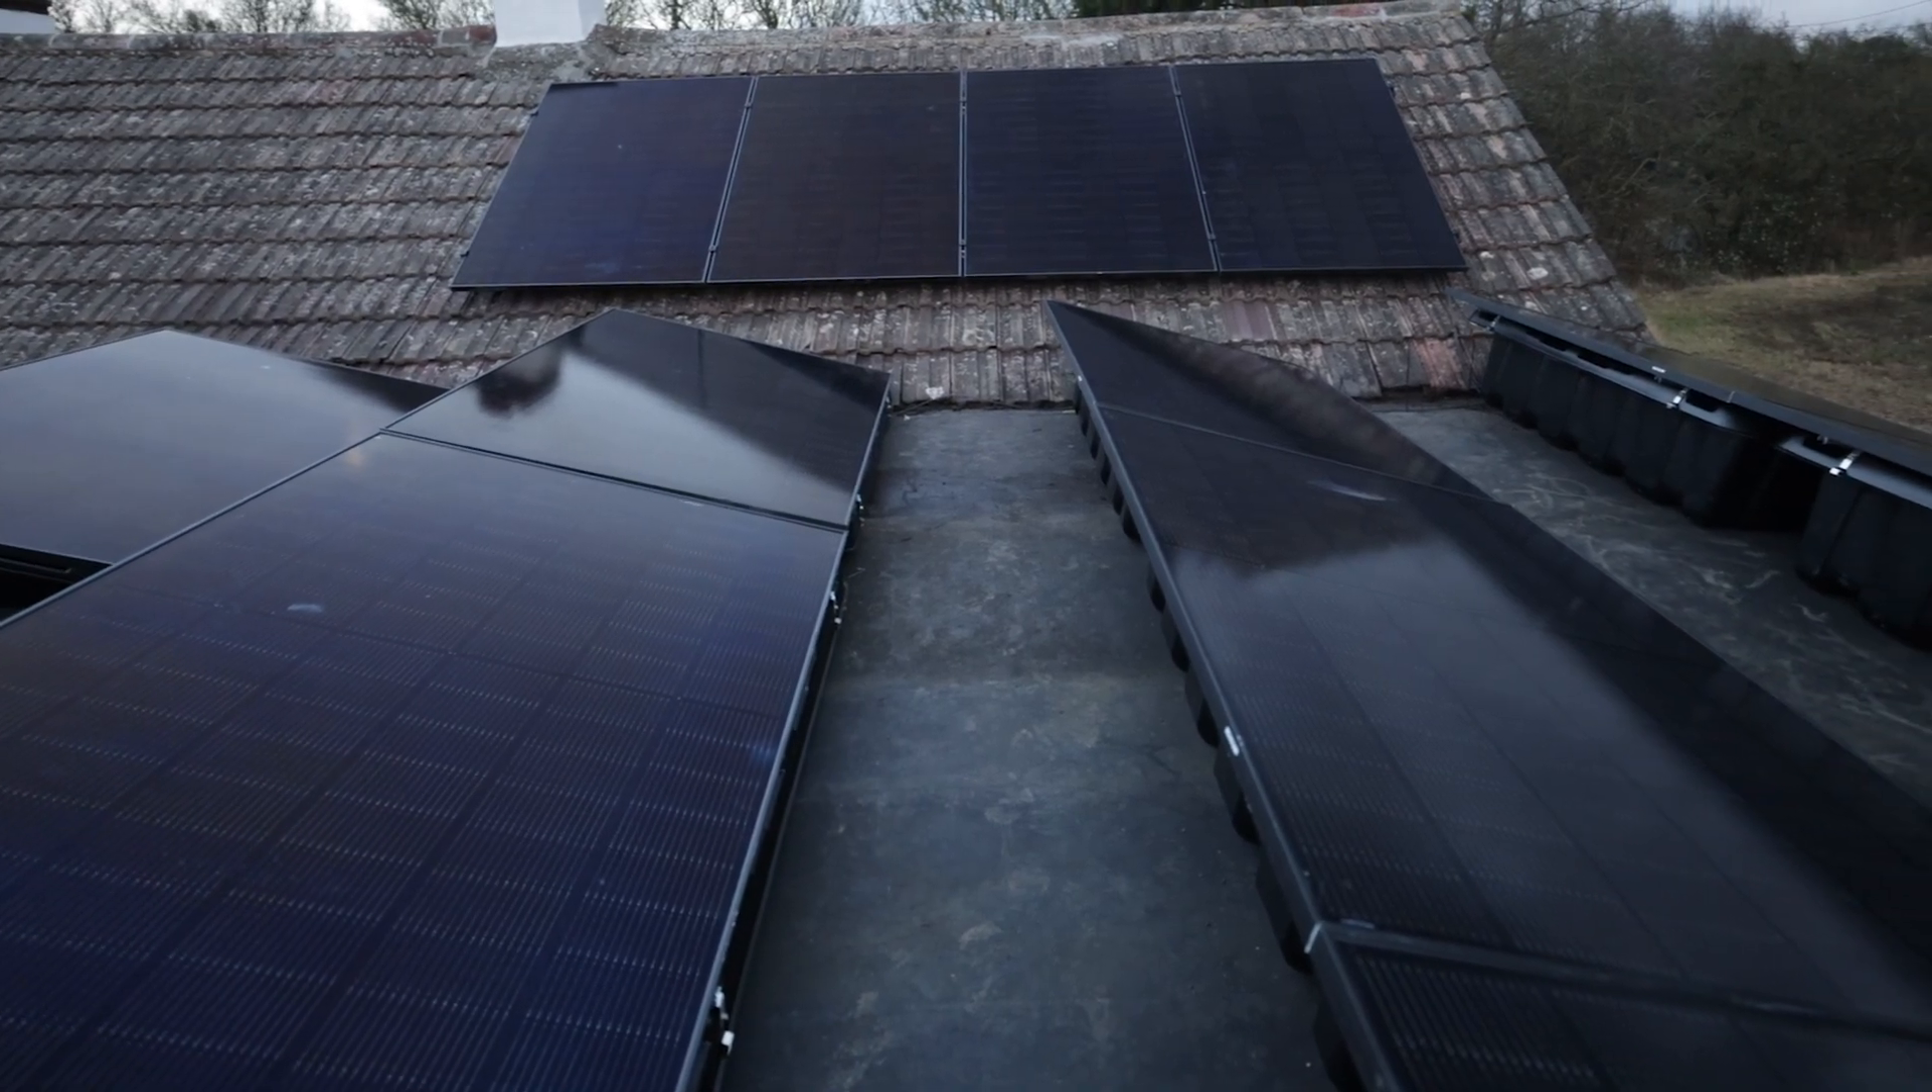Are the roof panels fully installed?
Yes.